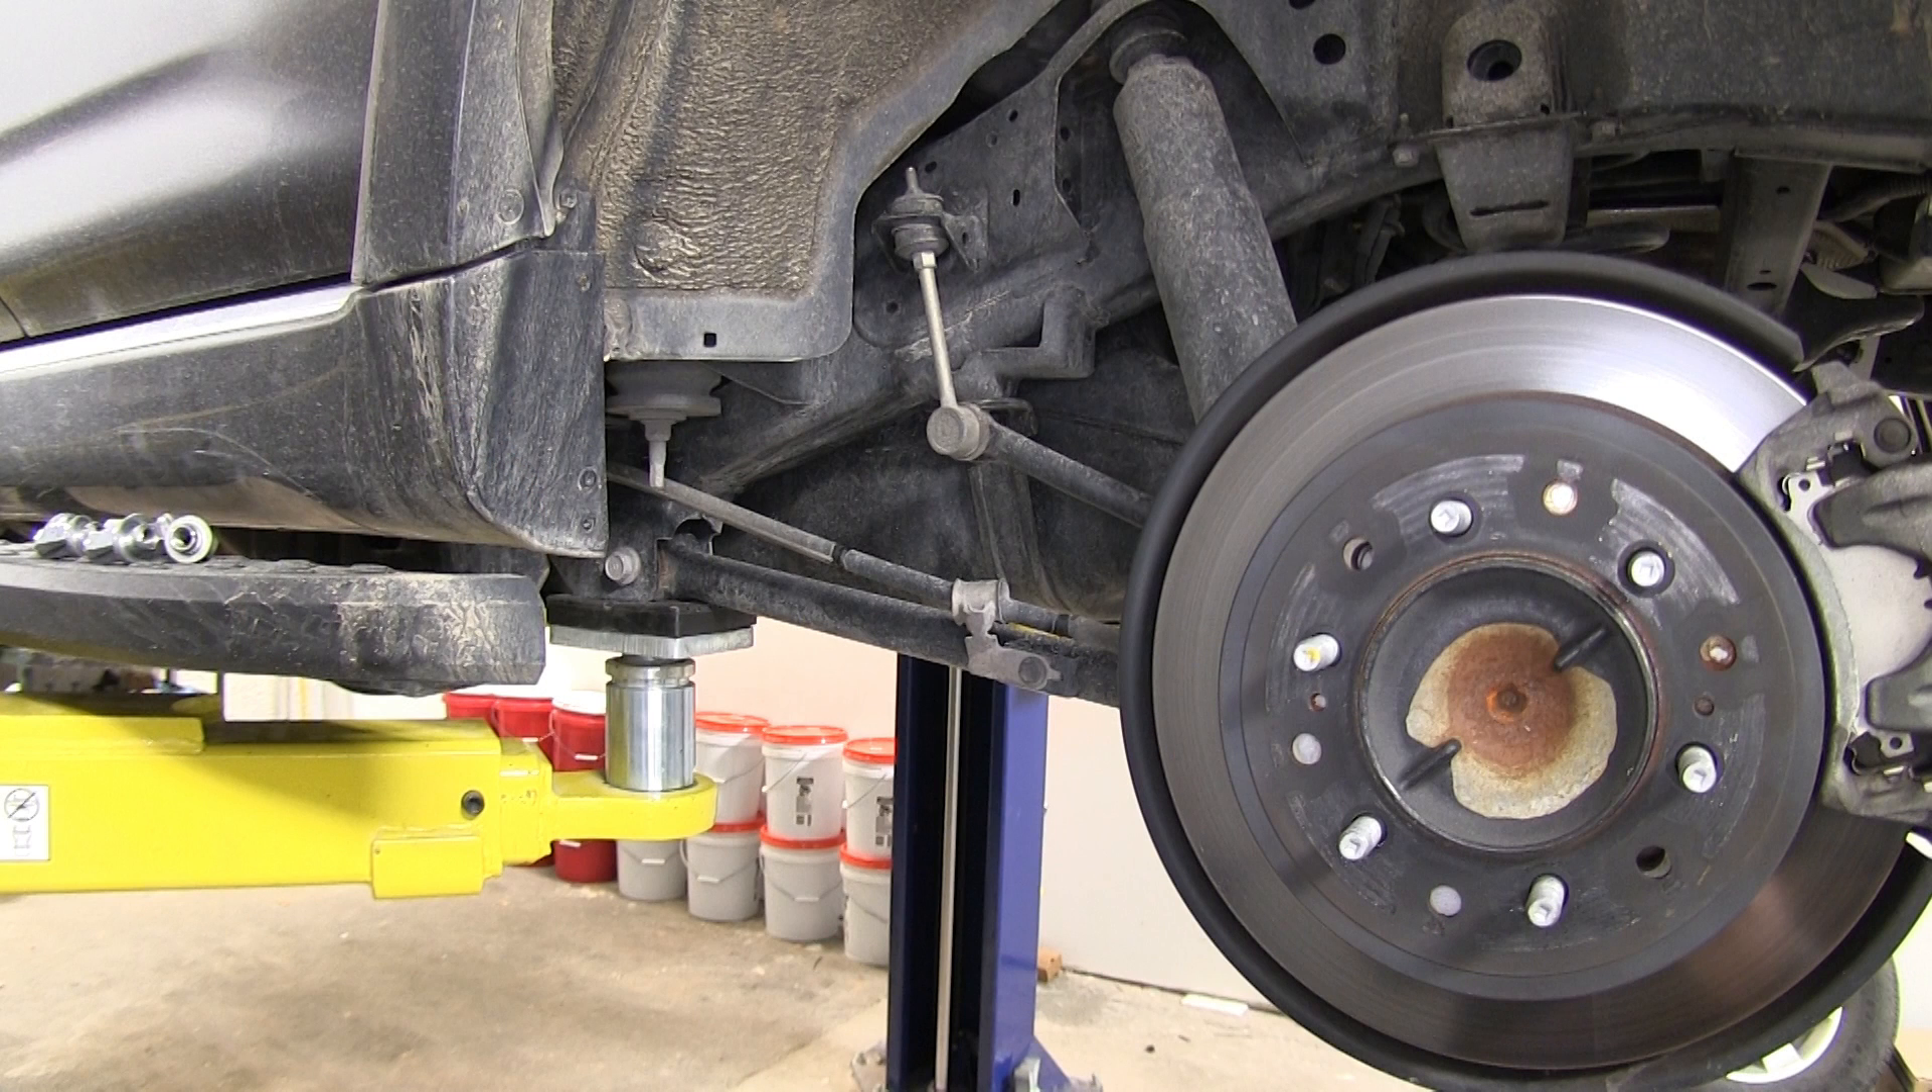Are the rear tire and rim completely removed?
Yes.